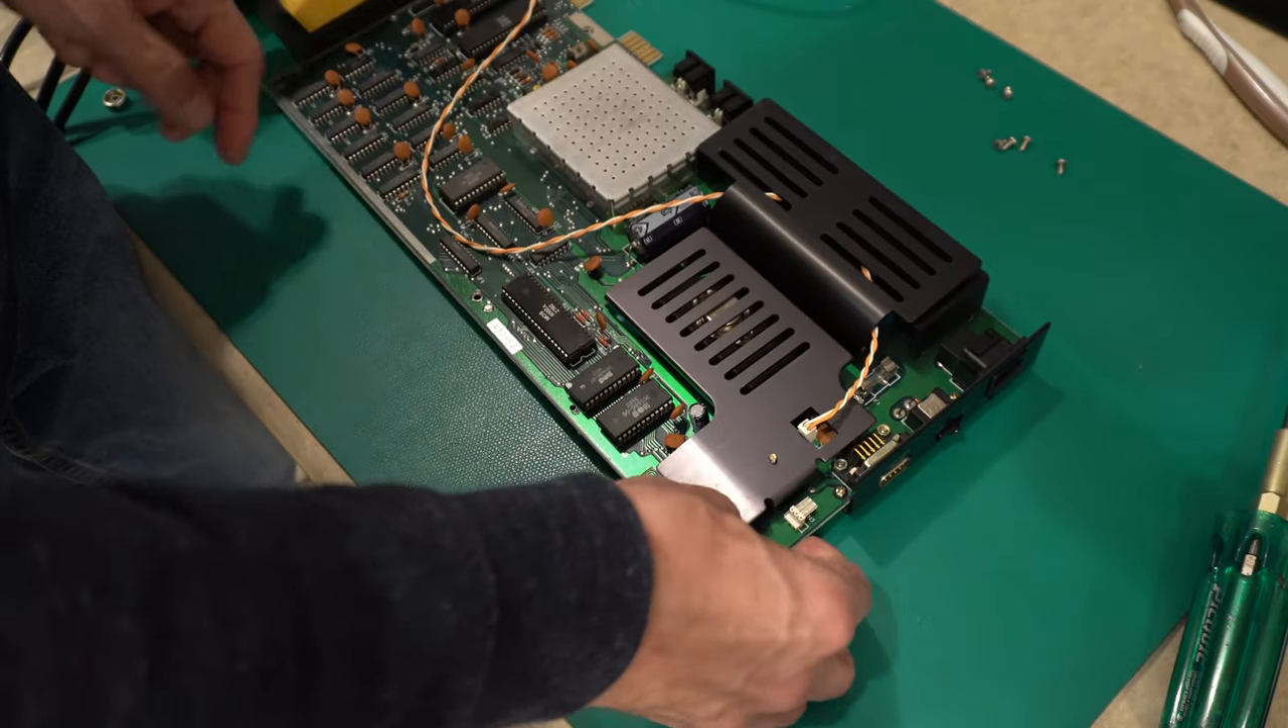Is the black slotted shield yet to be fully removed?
Yes.